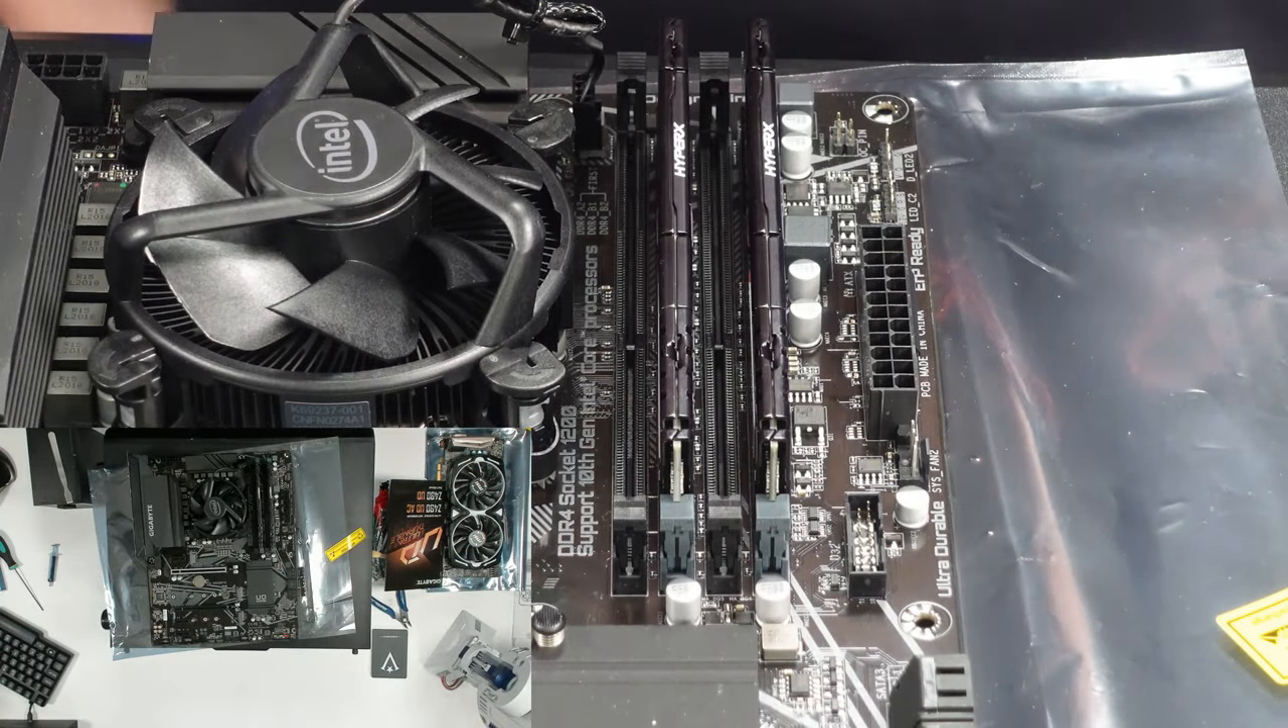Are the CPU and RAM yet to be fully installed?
No.